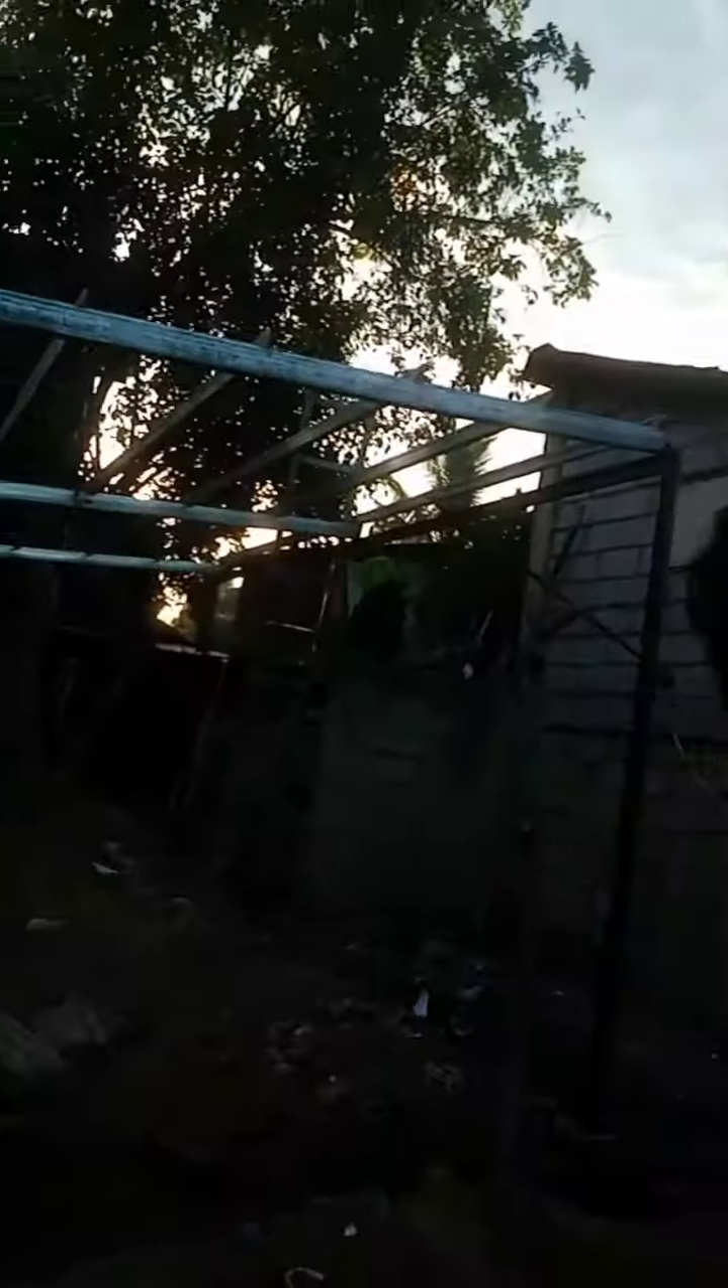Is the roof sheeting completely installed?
No.